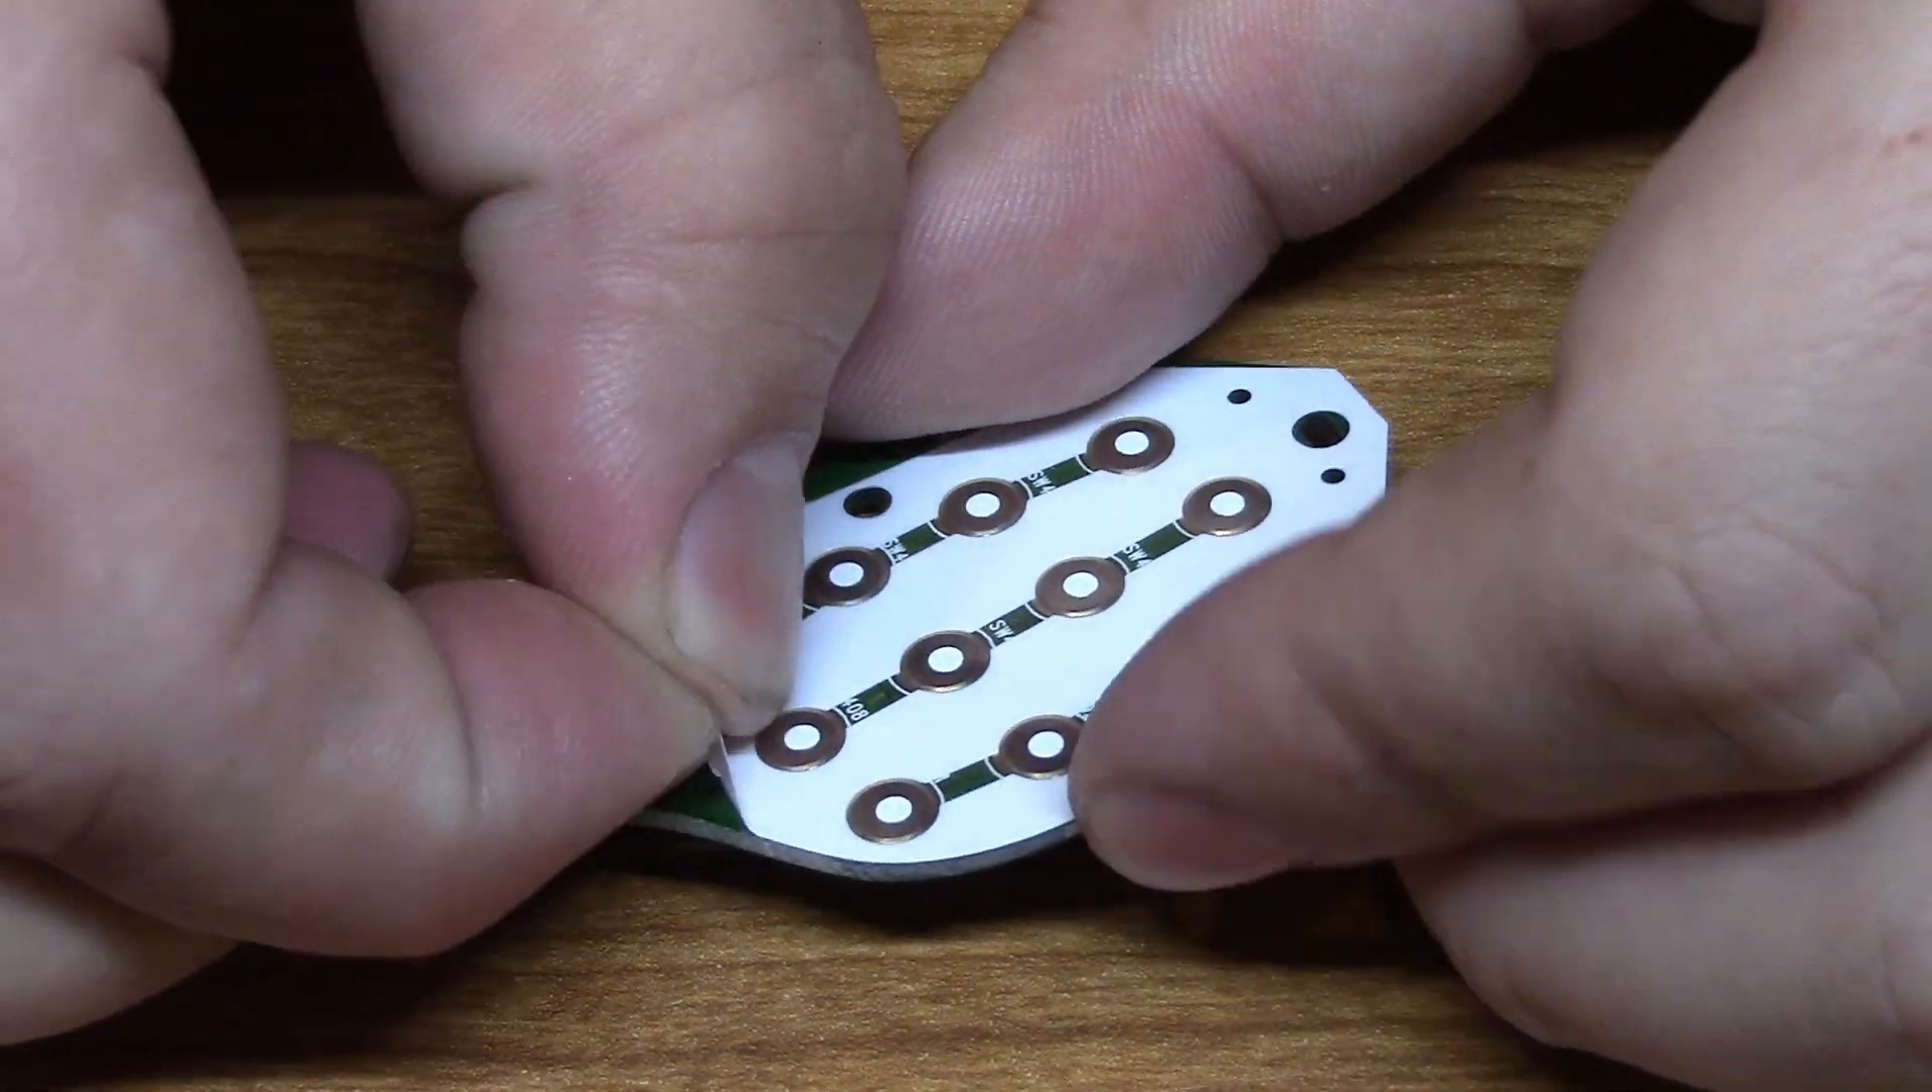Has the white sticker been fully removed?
No.